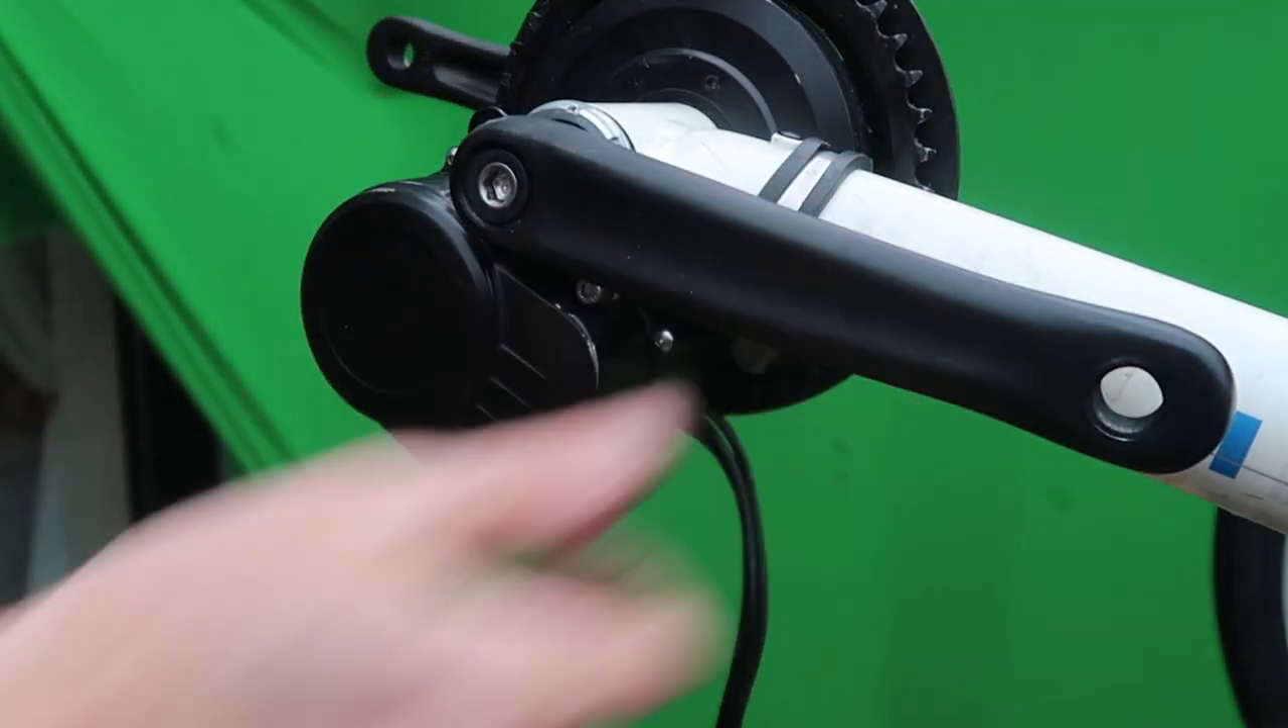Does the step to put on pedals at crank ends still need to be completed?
Yes.